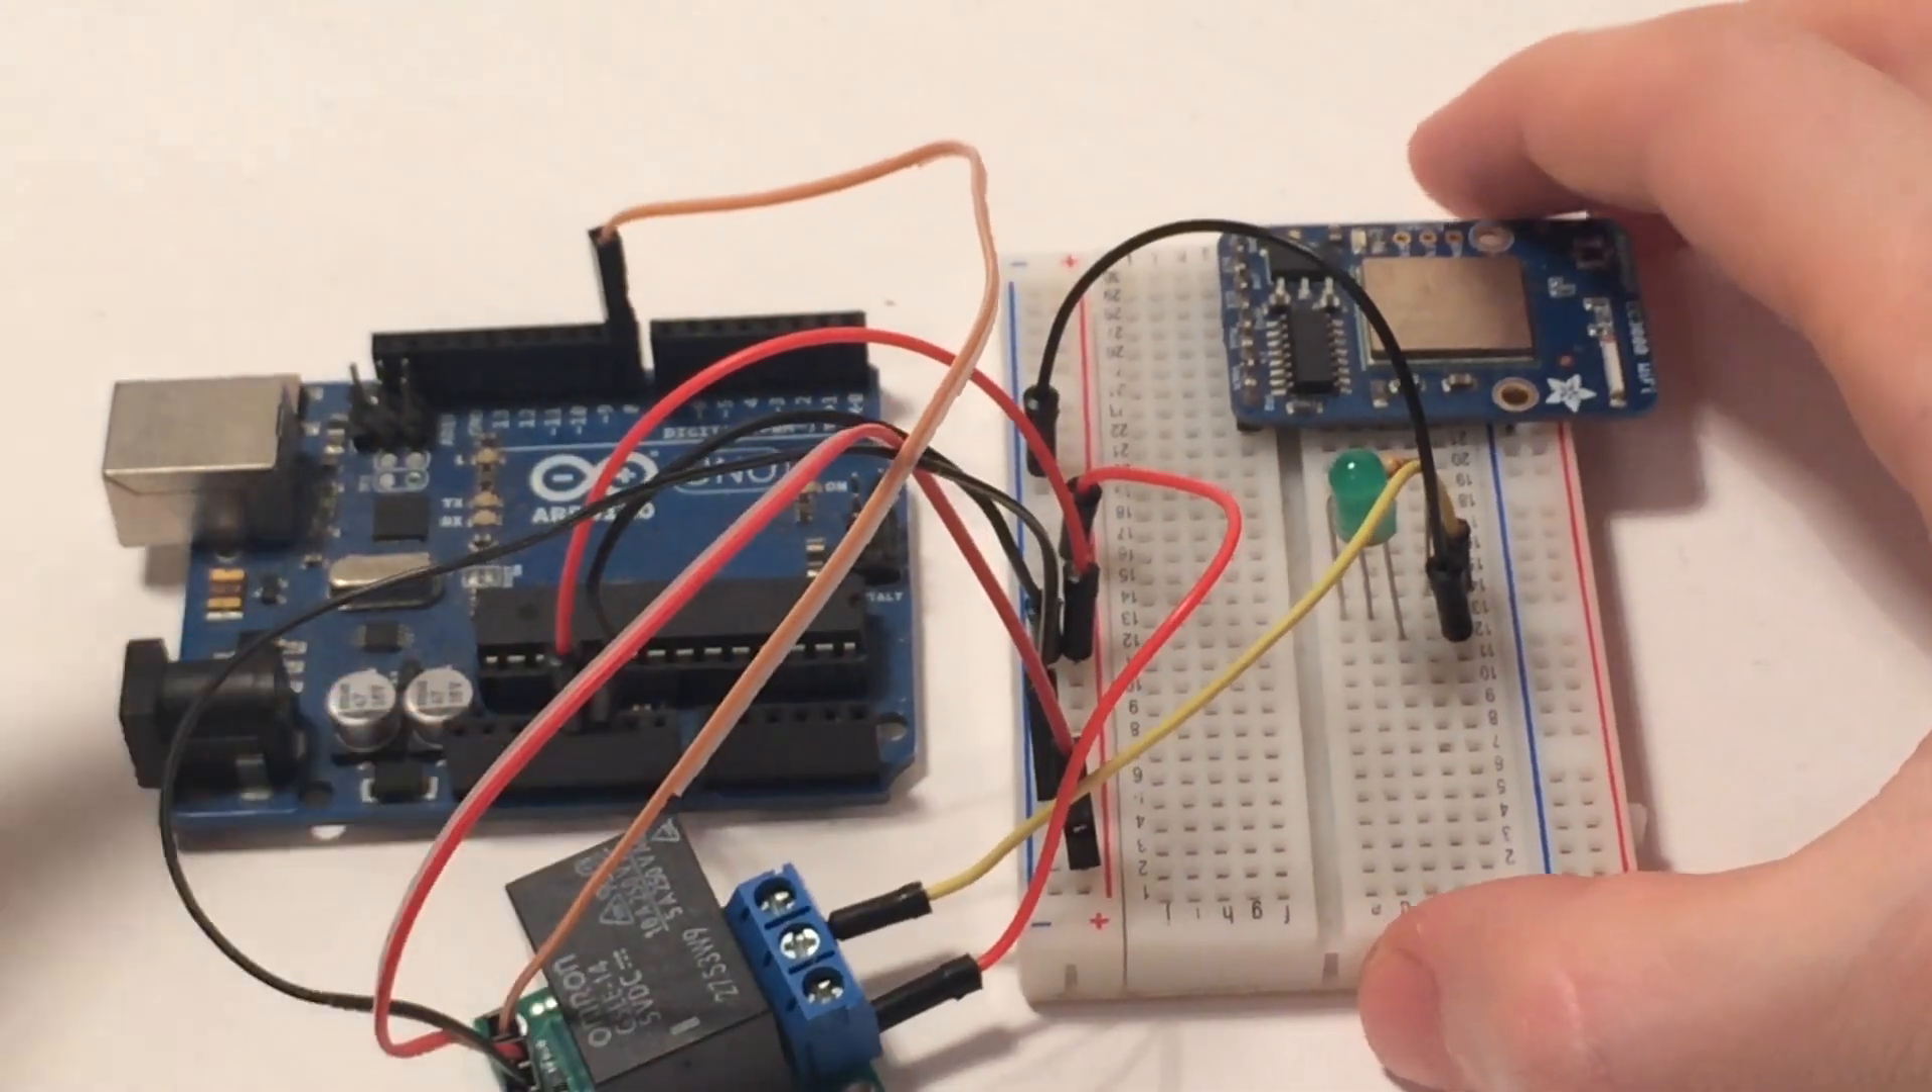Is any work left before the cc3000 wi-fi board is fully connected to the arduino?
Yes.